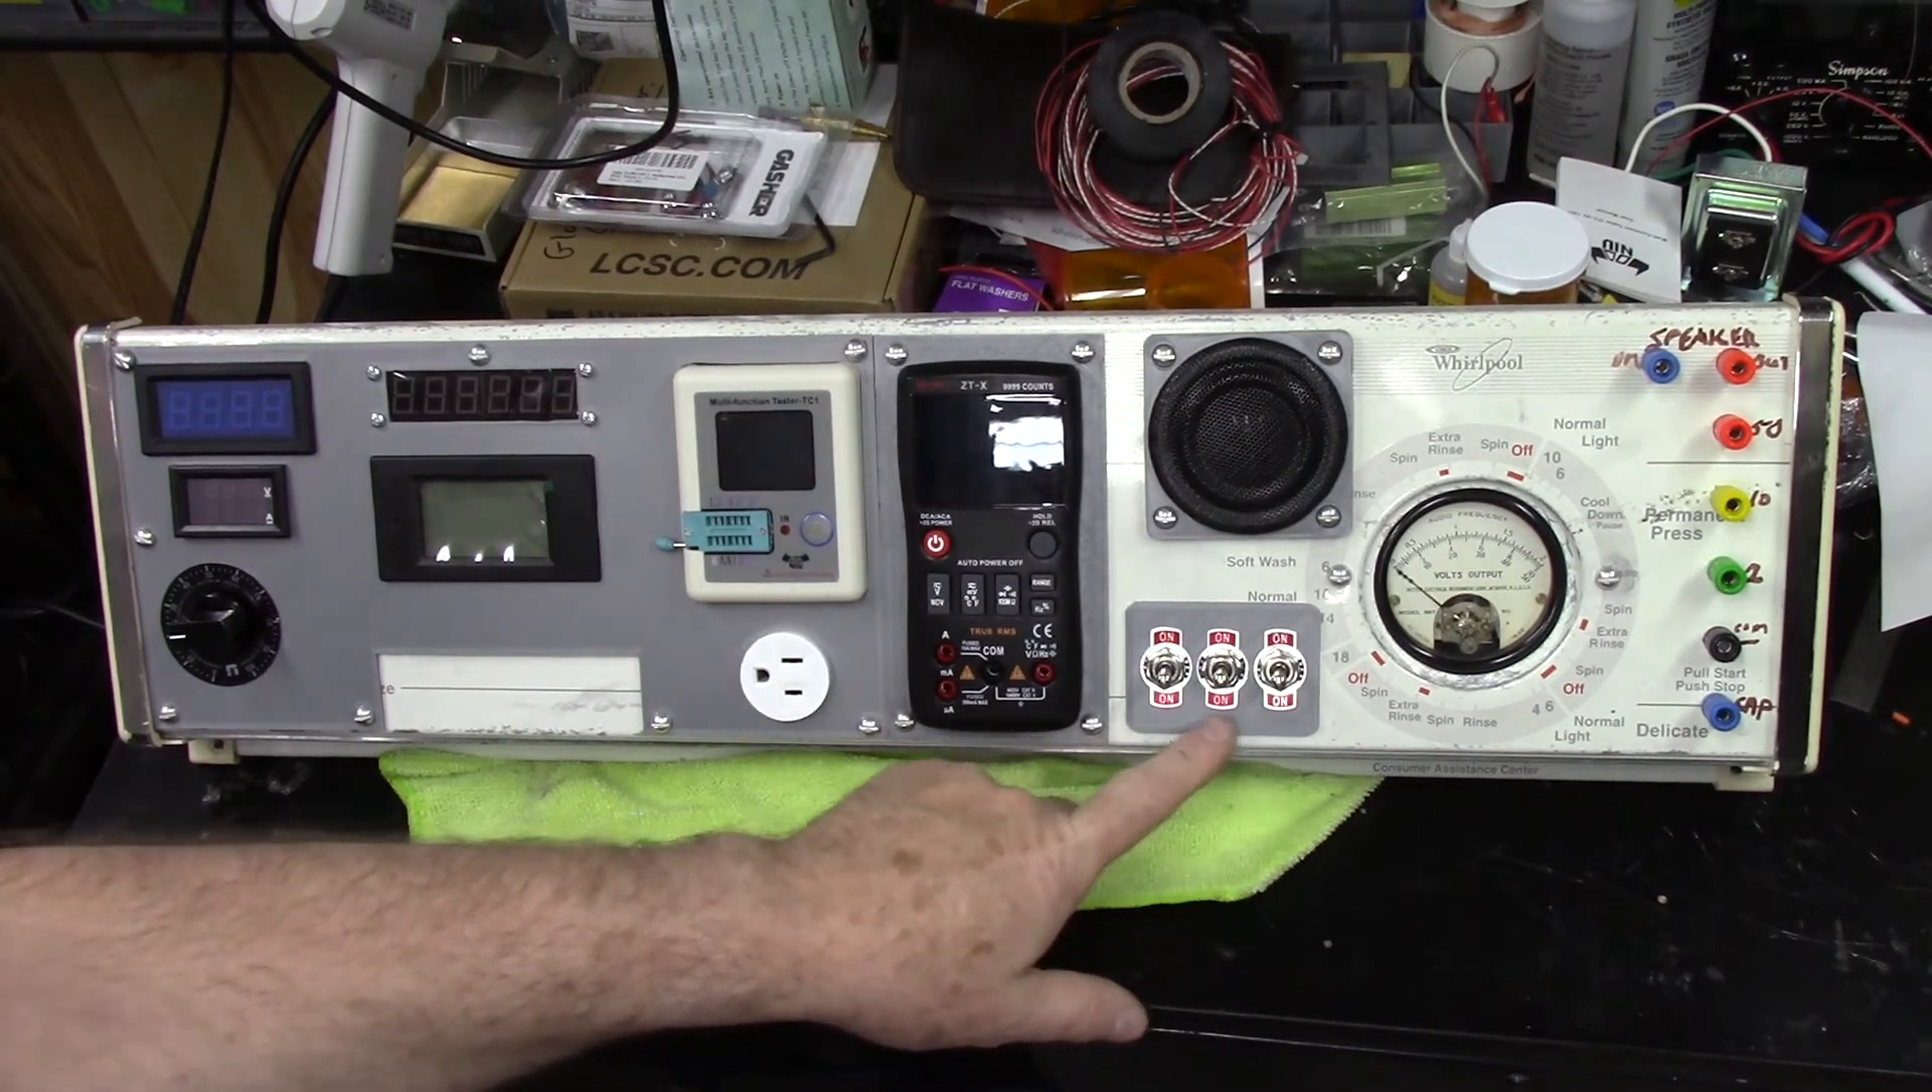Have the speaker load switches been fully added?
Yes.